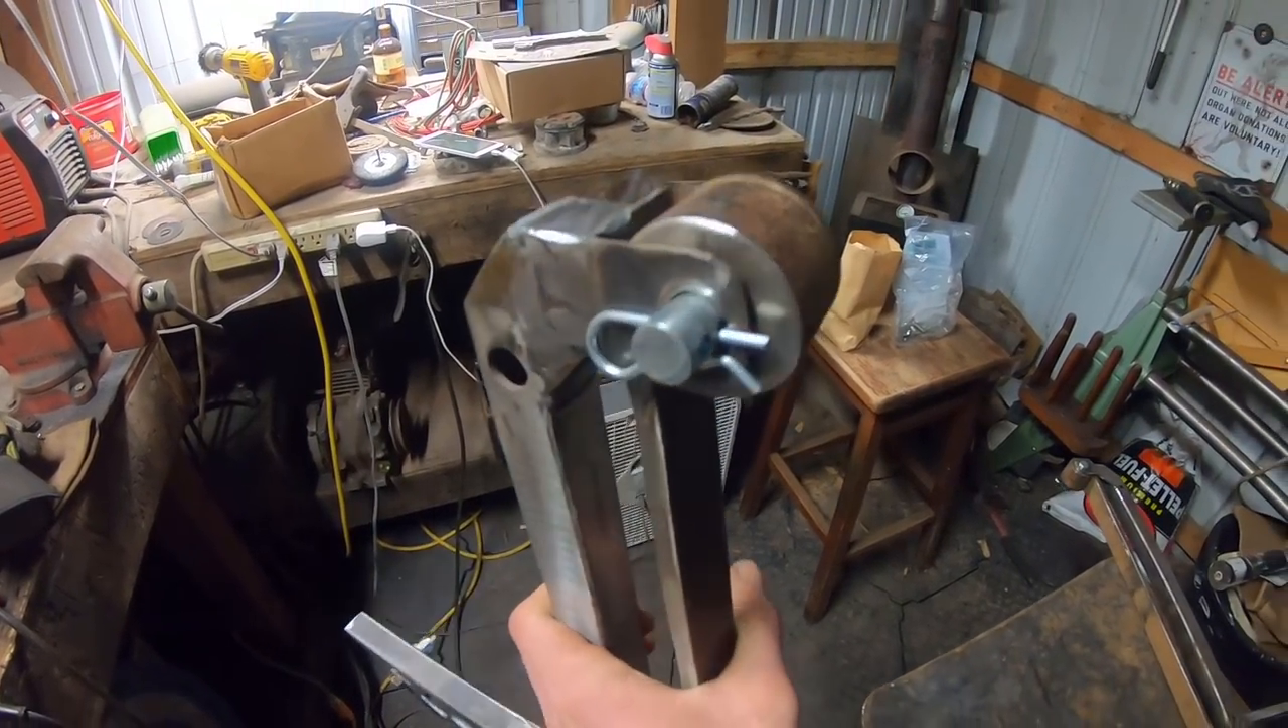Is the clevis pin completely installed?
Yes.